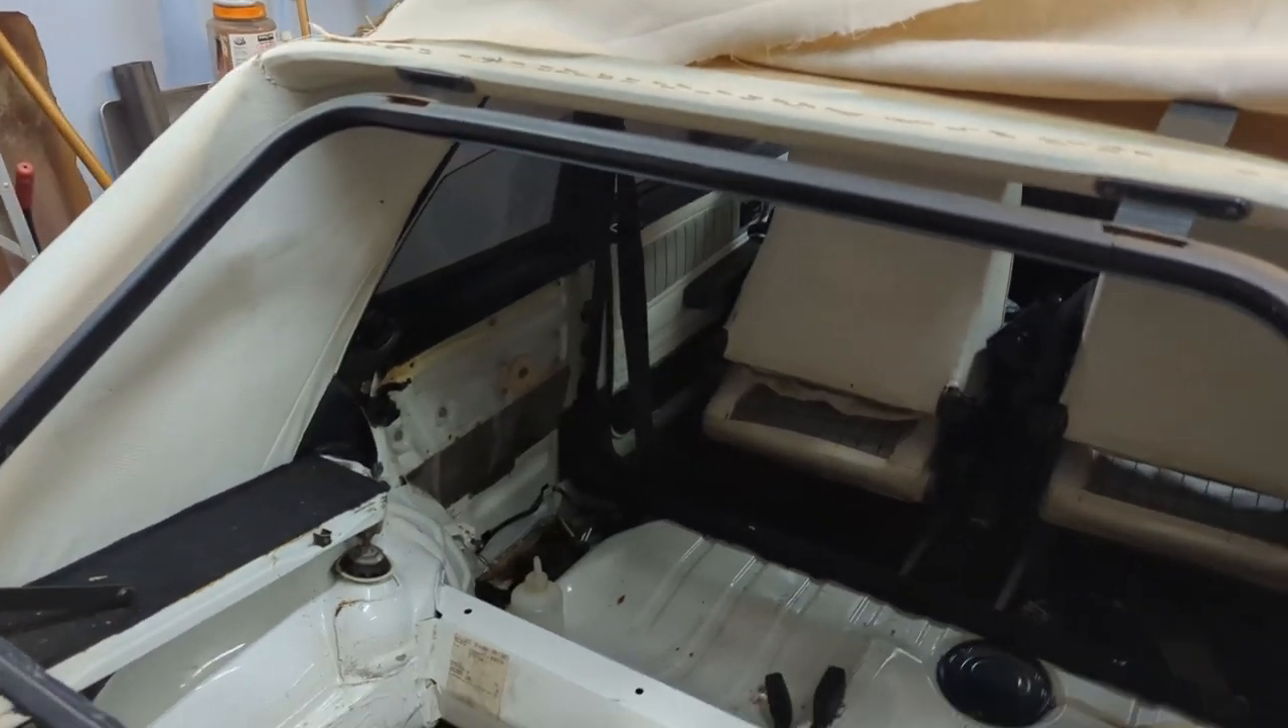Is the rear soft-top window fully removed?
Yes.